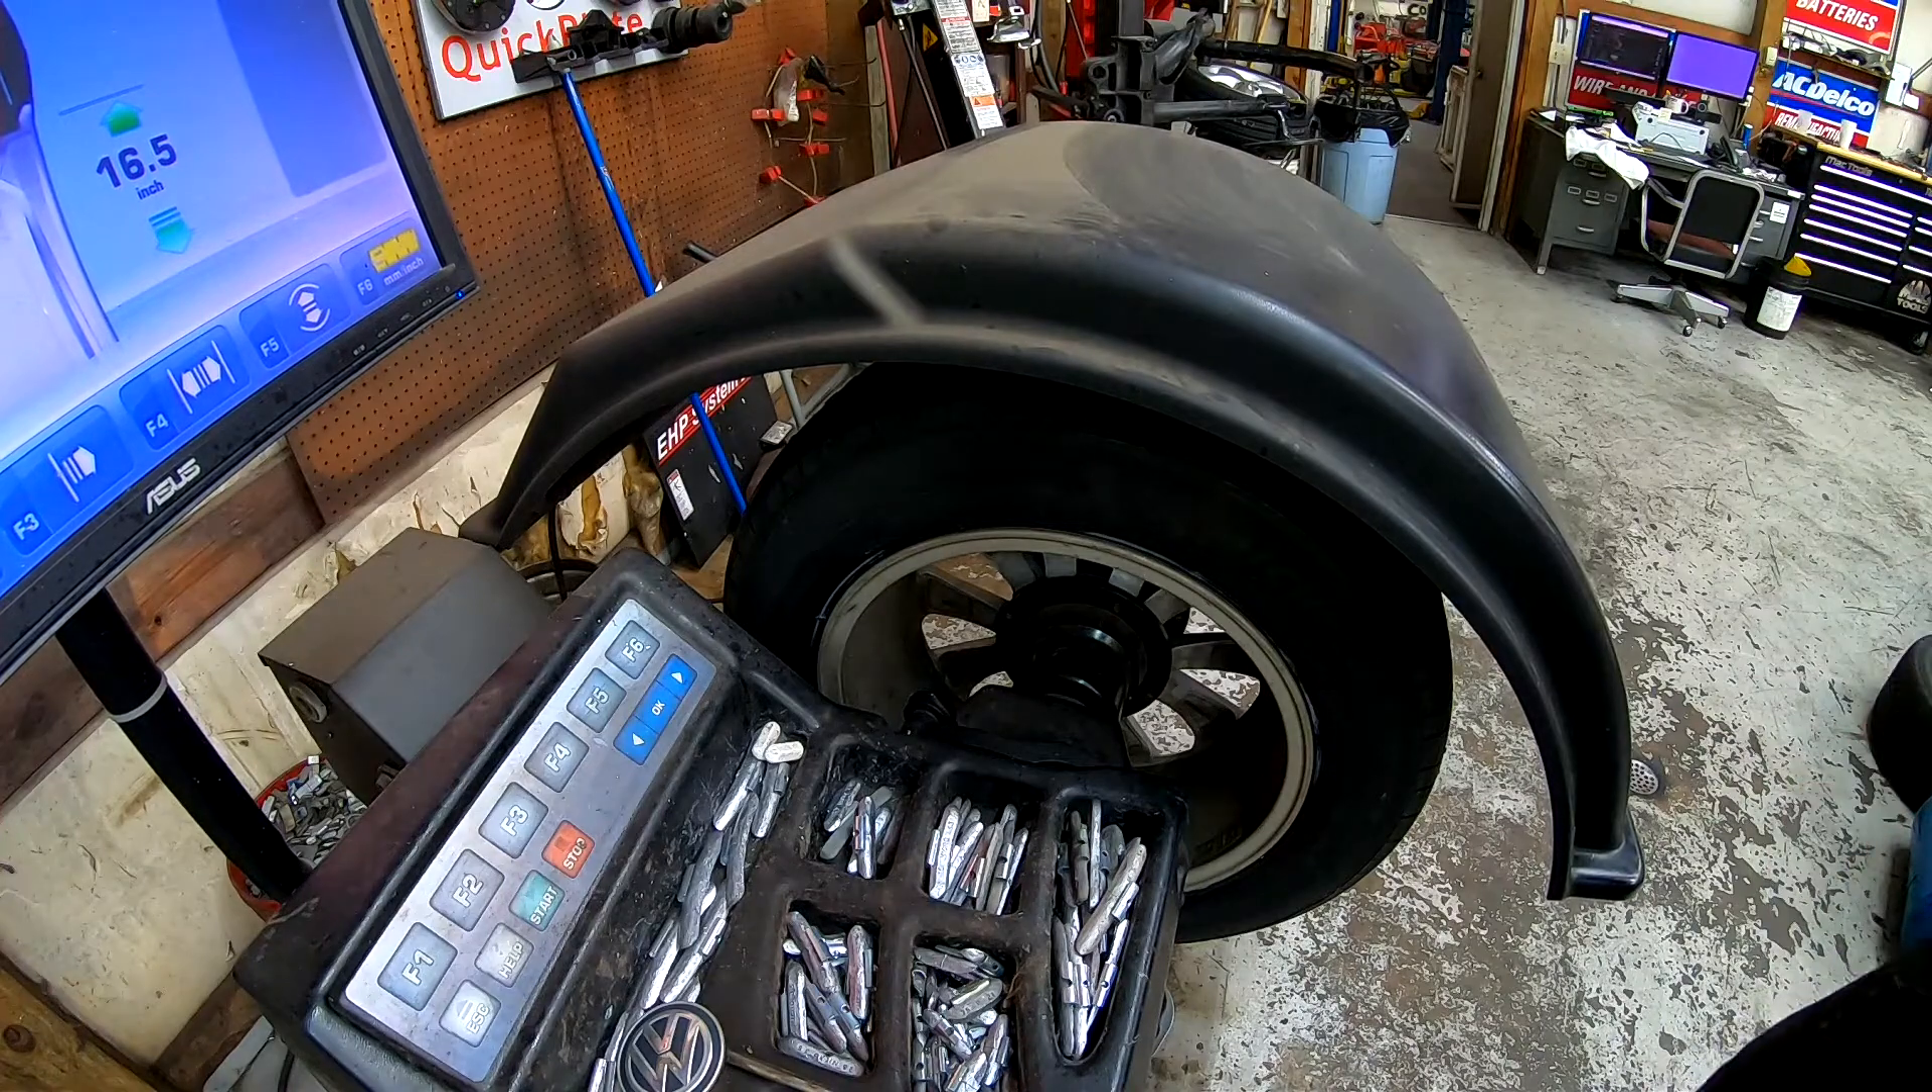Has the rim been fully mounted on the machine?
Yes.